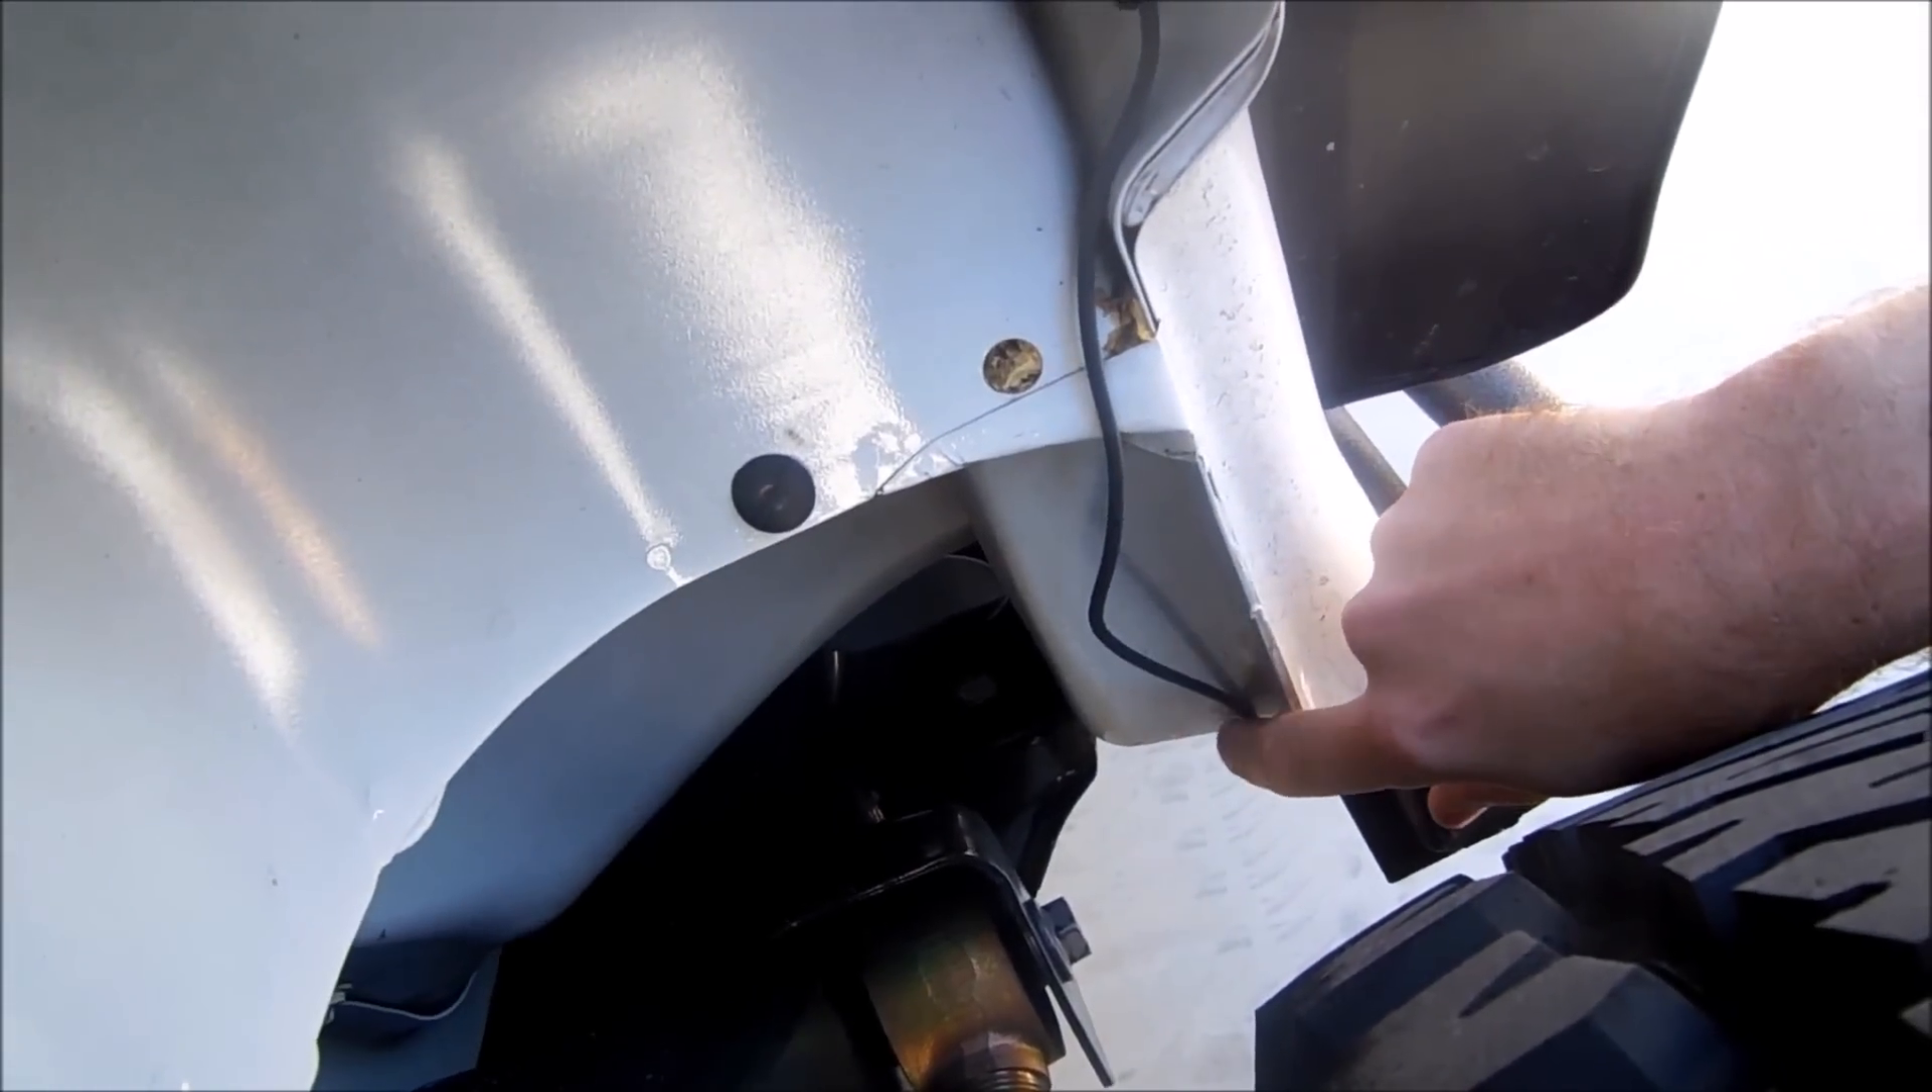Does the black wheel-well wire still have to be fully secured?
Yes.